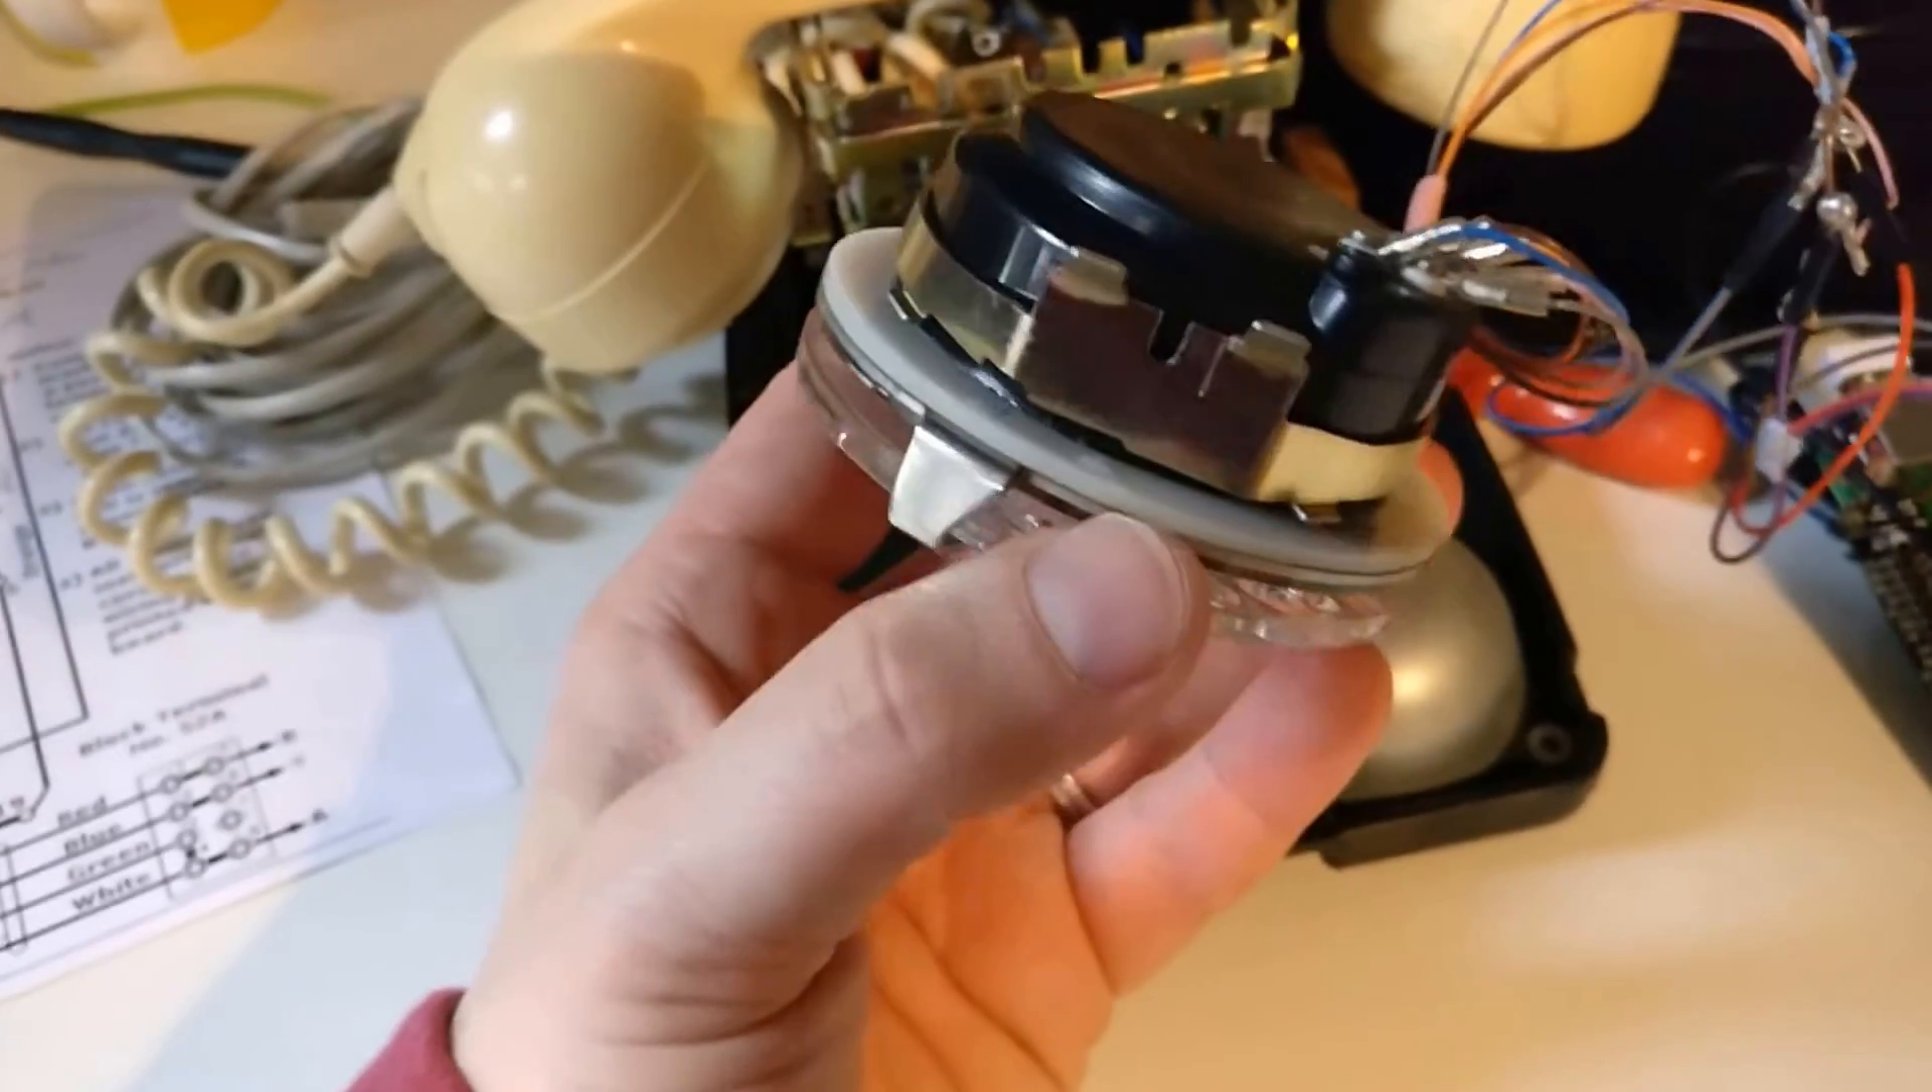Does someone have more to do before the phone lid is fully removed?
No.